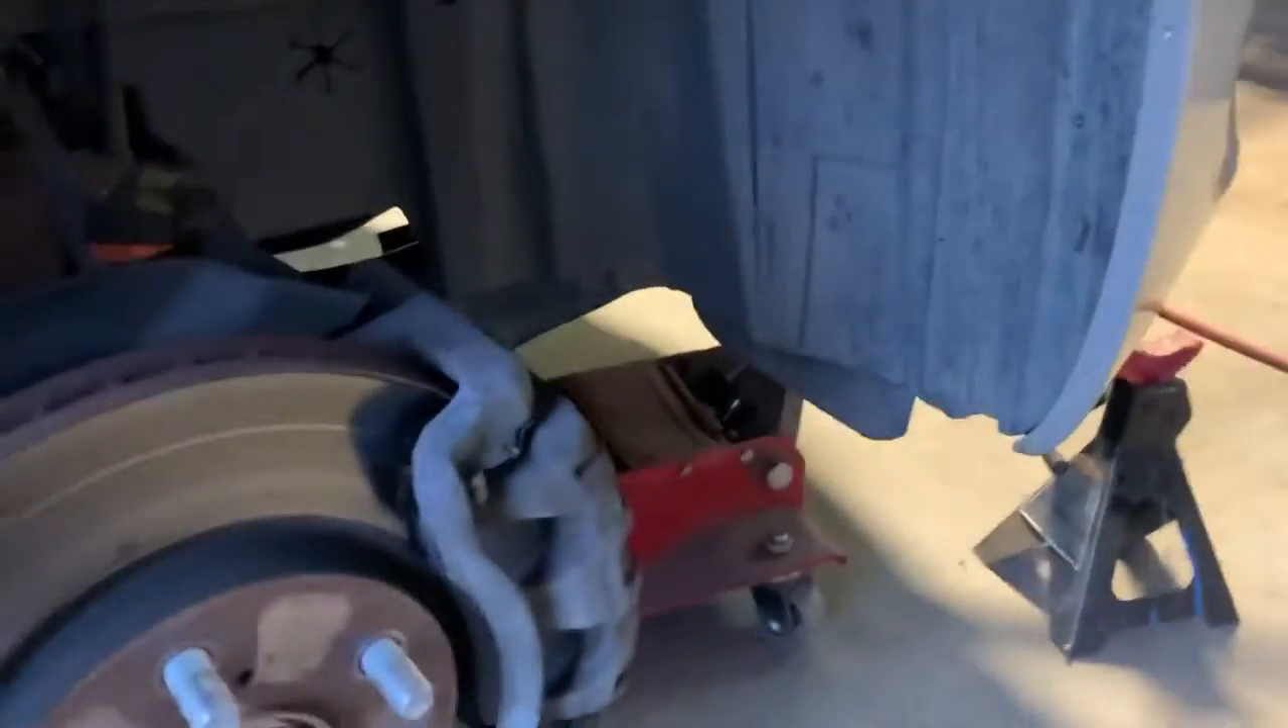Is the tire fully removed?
Yes.